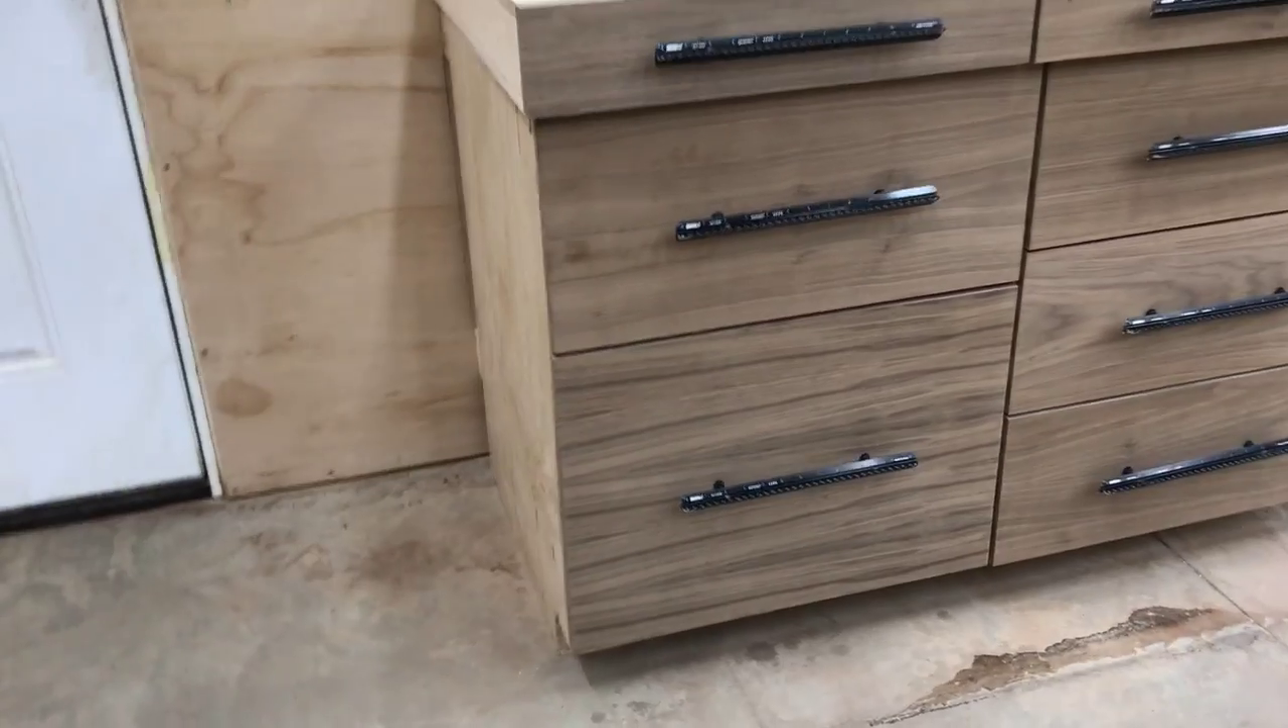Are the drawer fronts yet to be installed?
No.